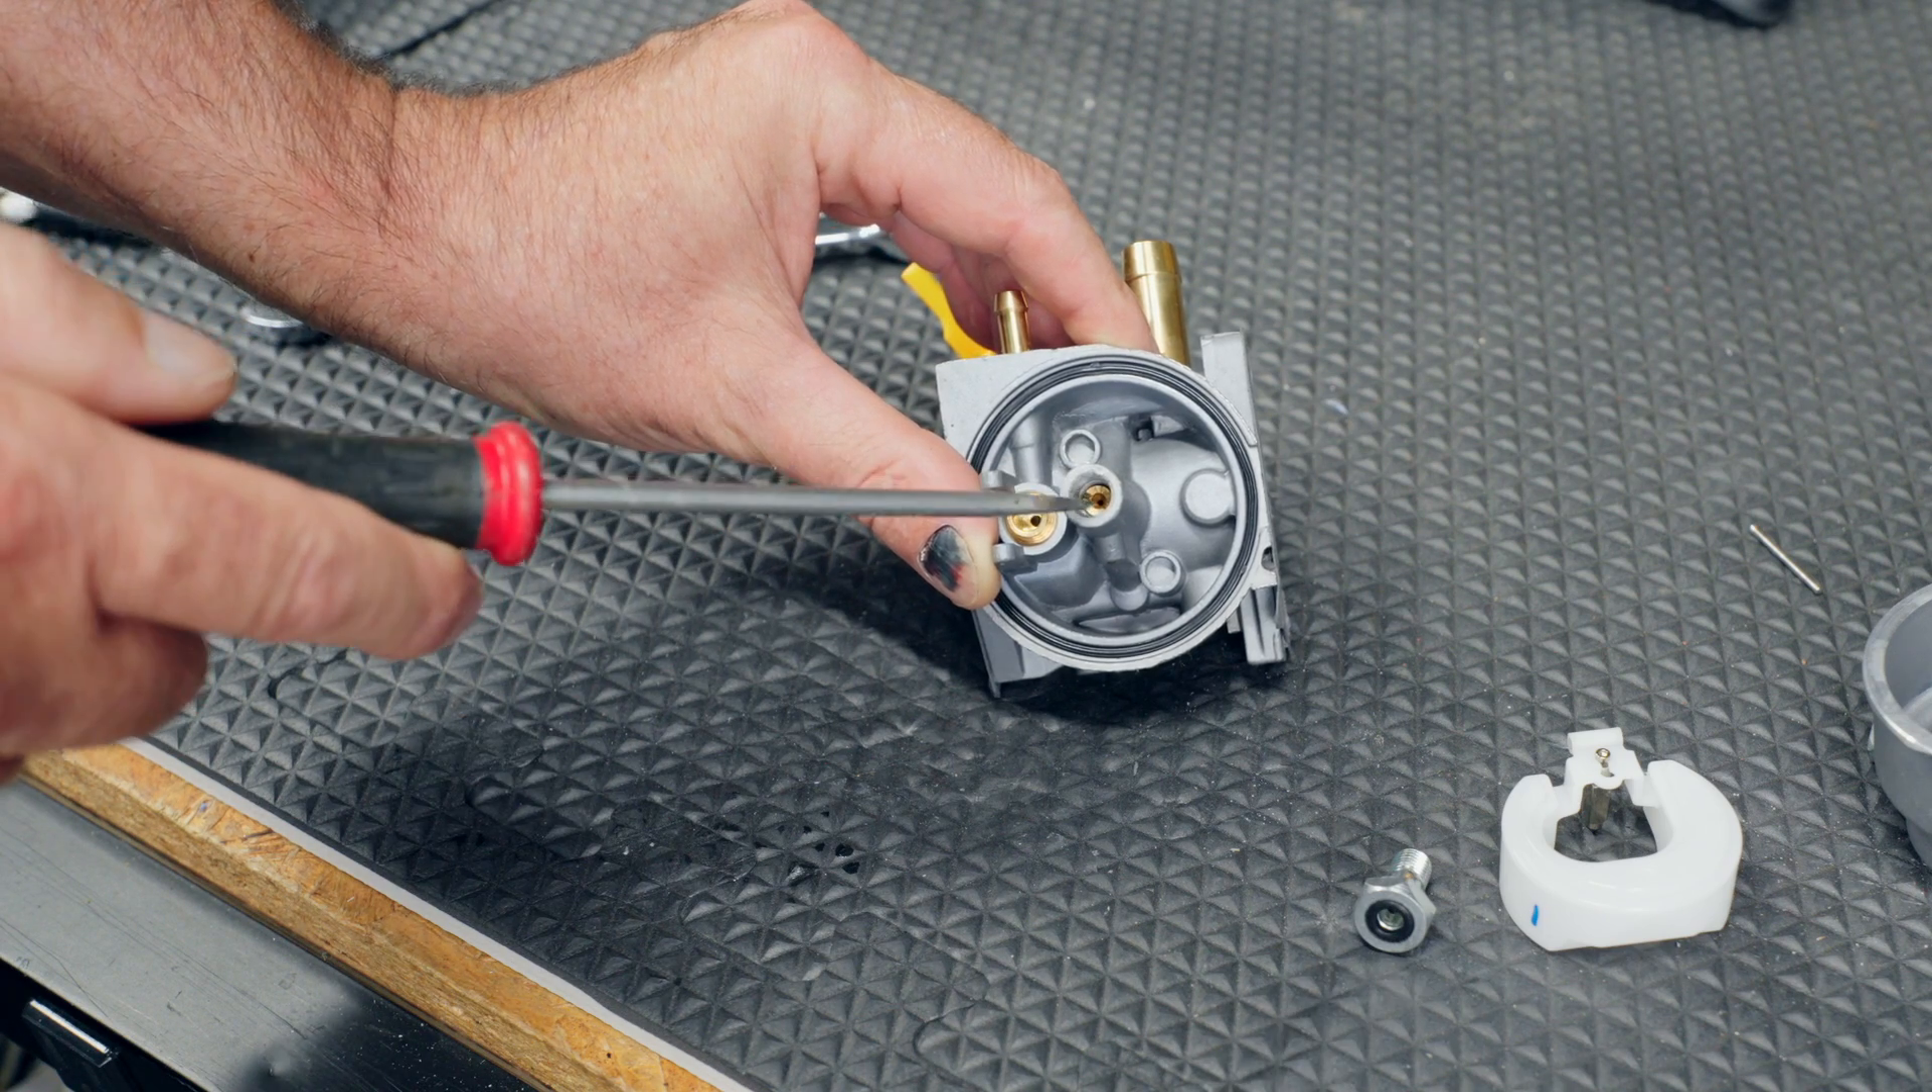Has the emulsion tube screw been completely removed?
No.